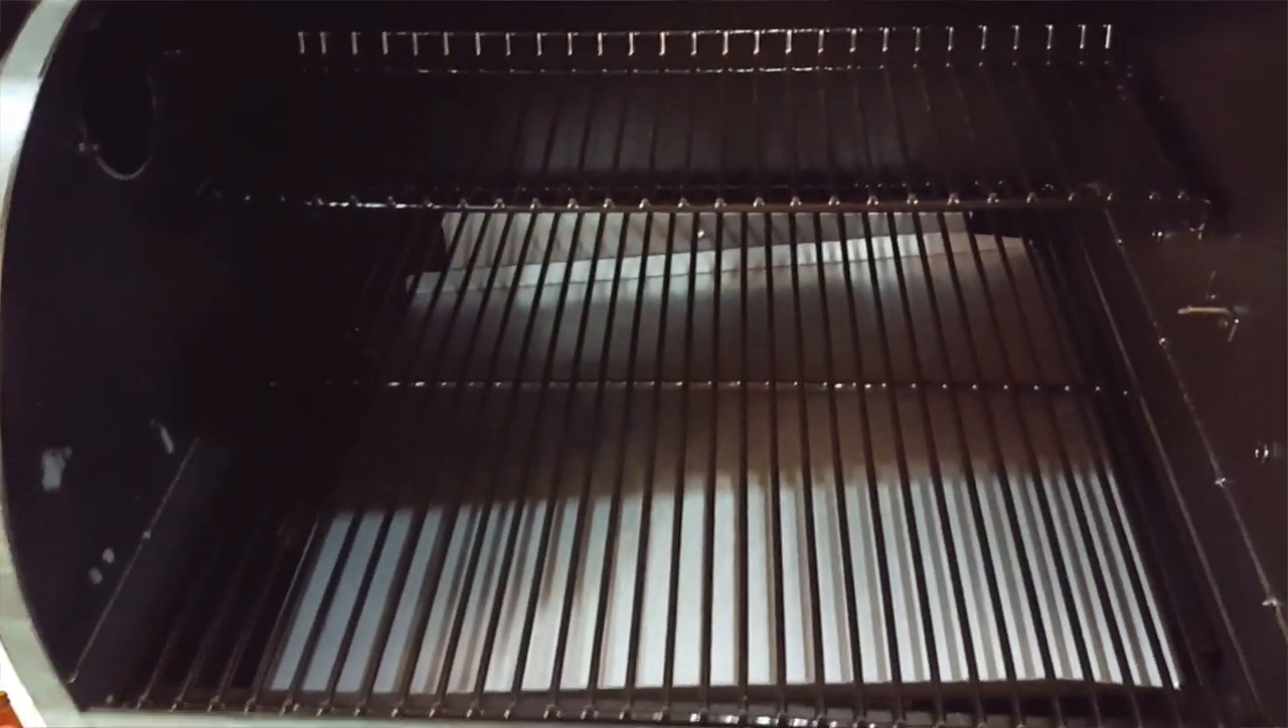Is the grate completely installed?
Yes.